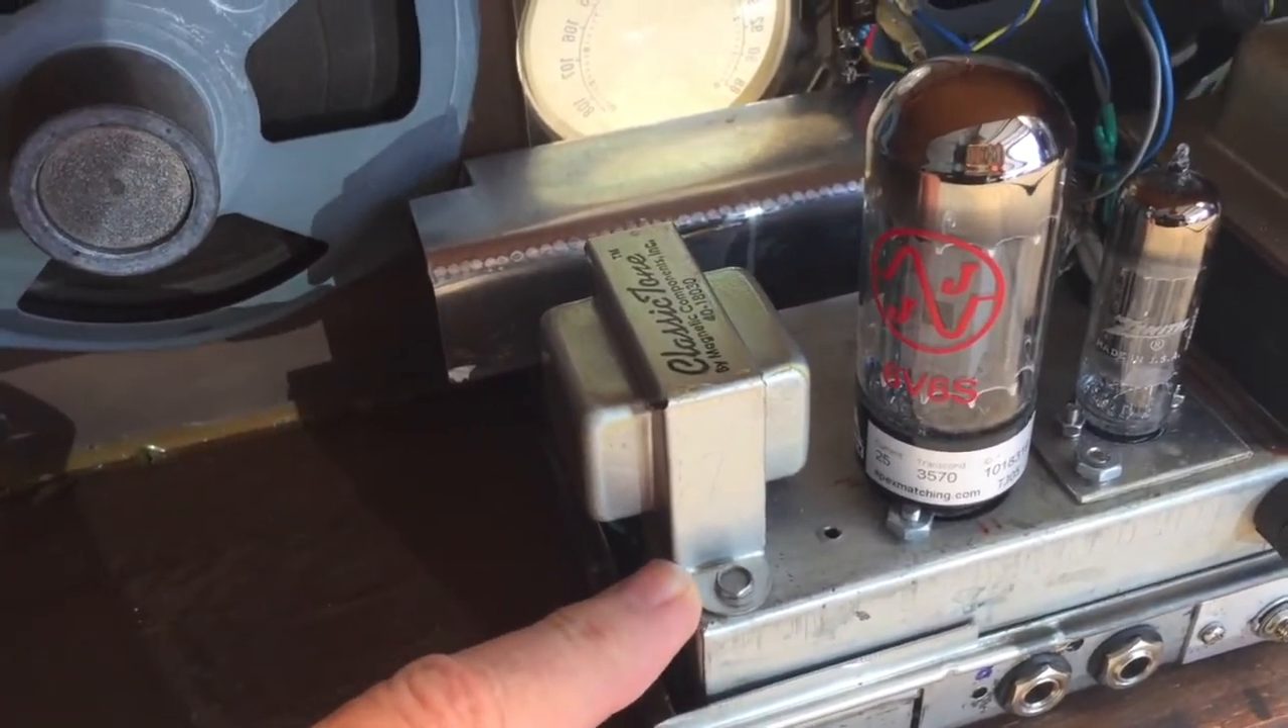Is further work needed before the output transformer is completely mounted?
No.